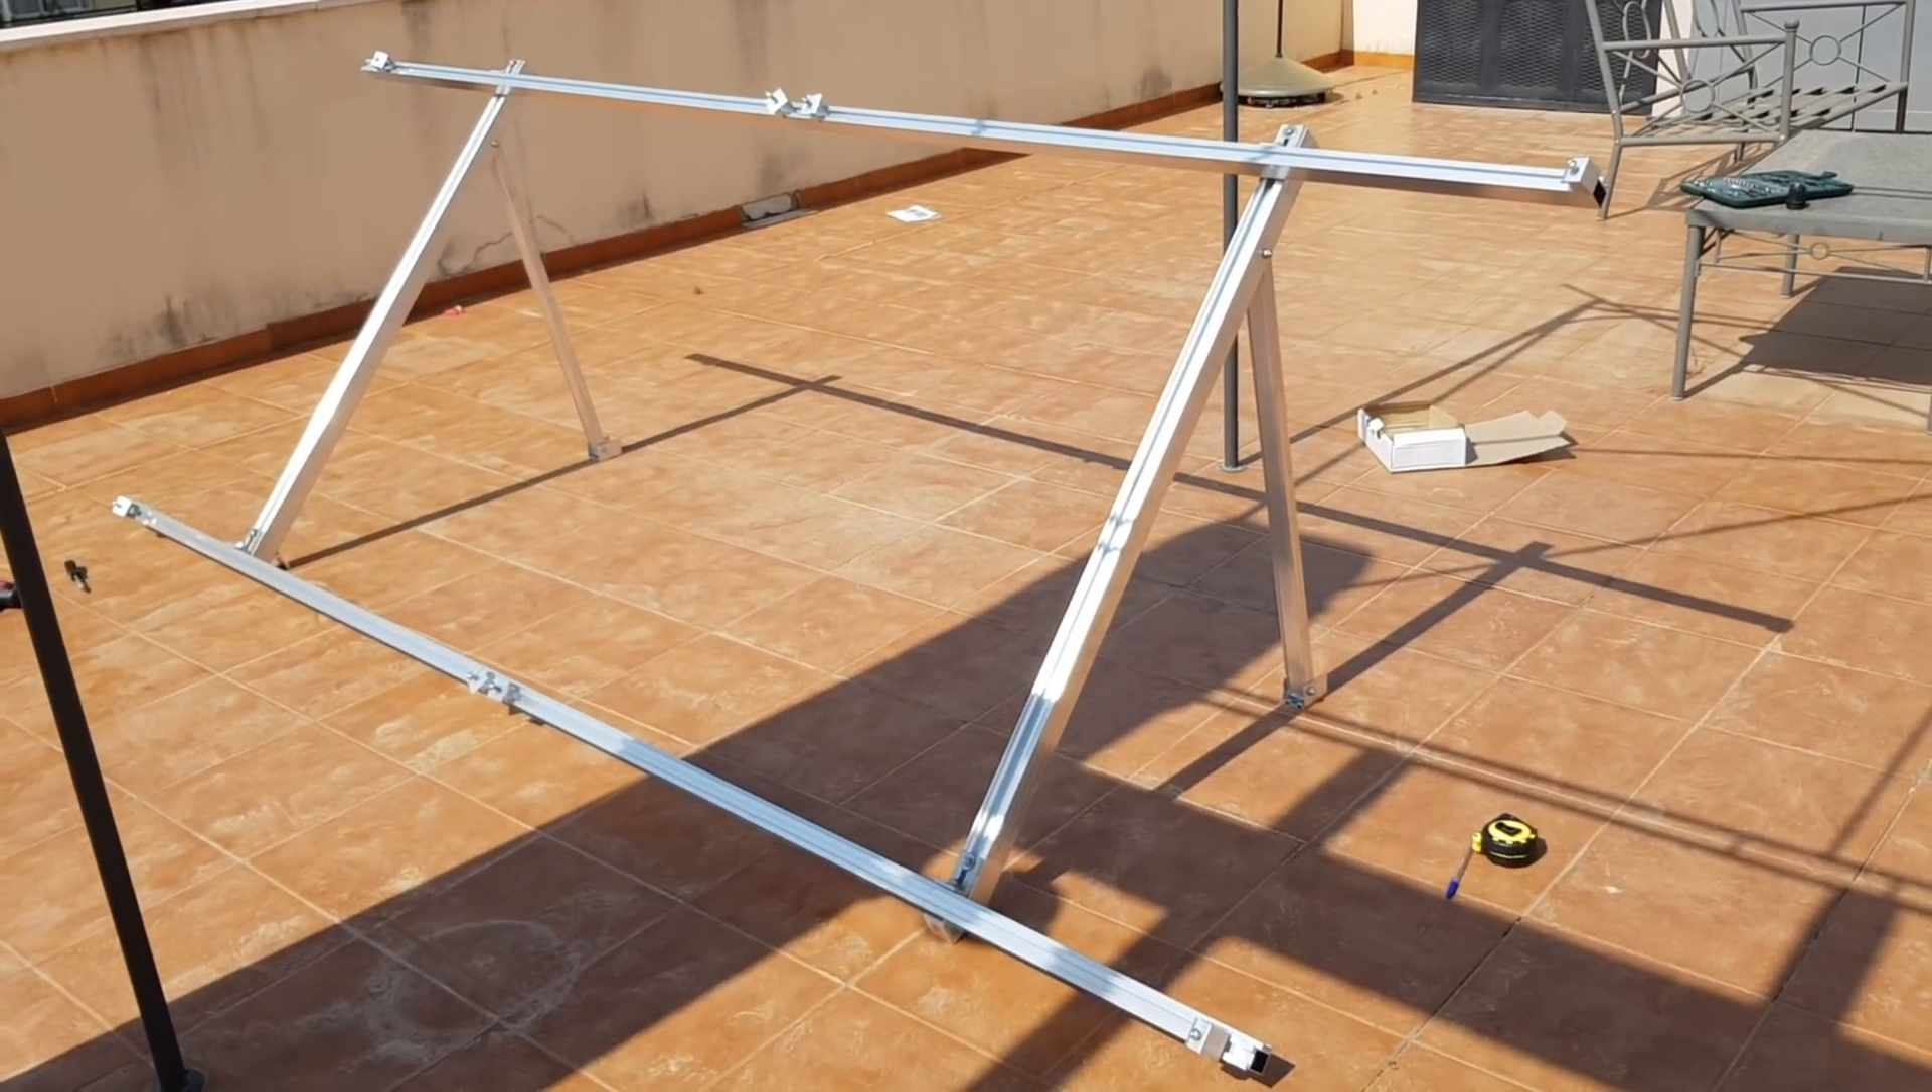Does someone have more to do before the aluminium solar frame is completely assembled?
No.